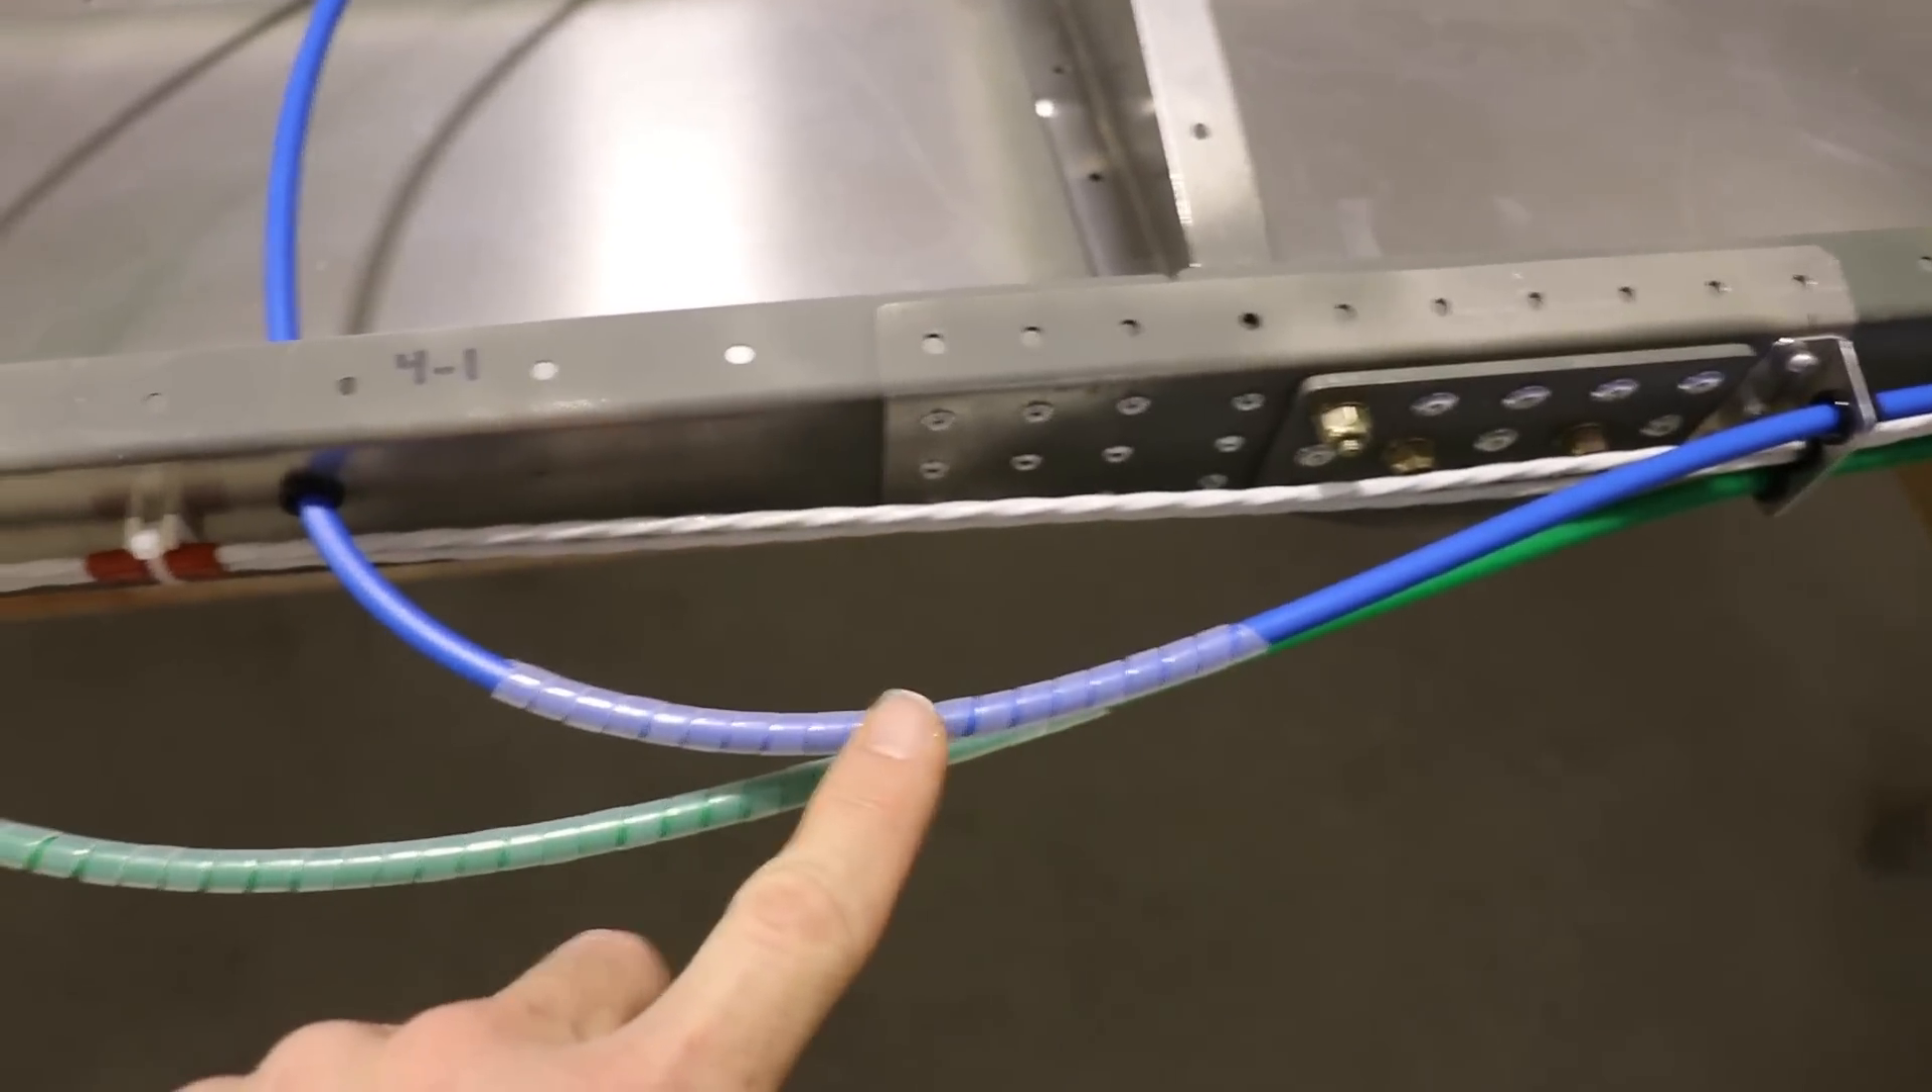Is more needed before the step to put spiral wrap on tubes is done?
No.